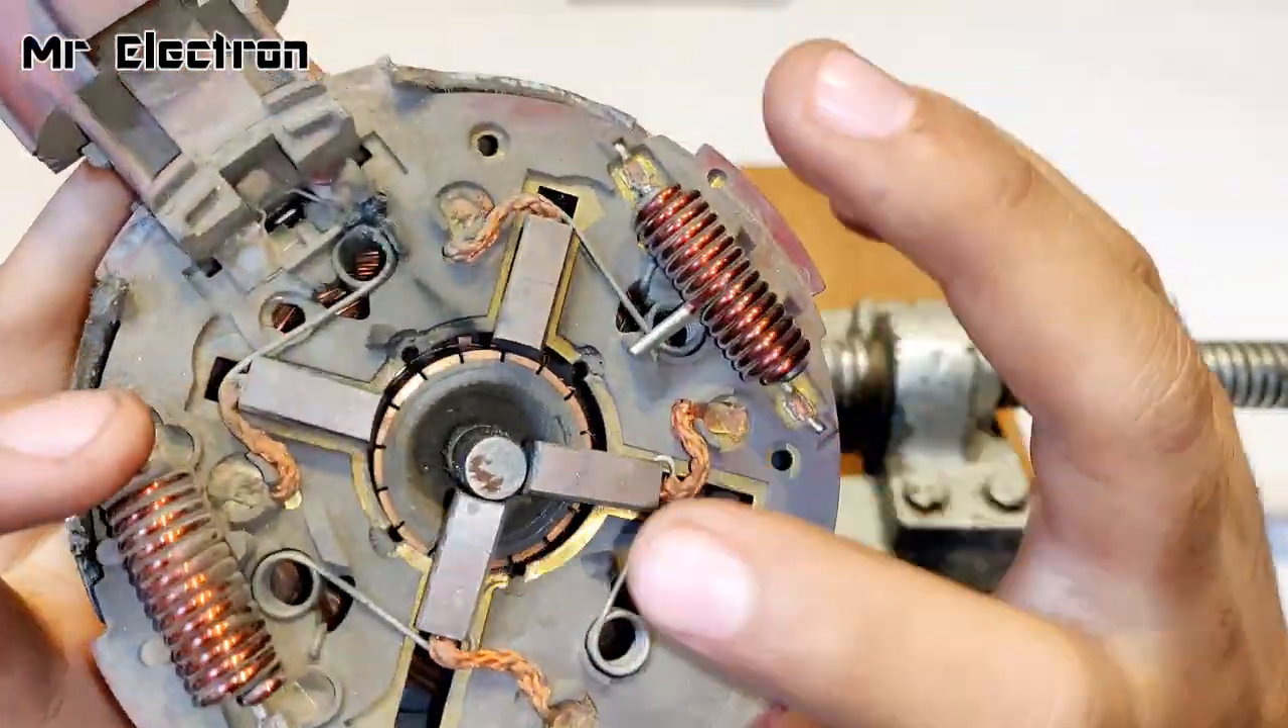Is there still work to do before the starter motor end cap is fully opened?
No.